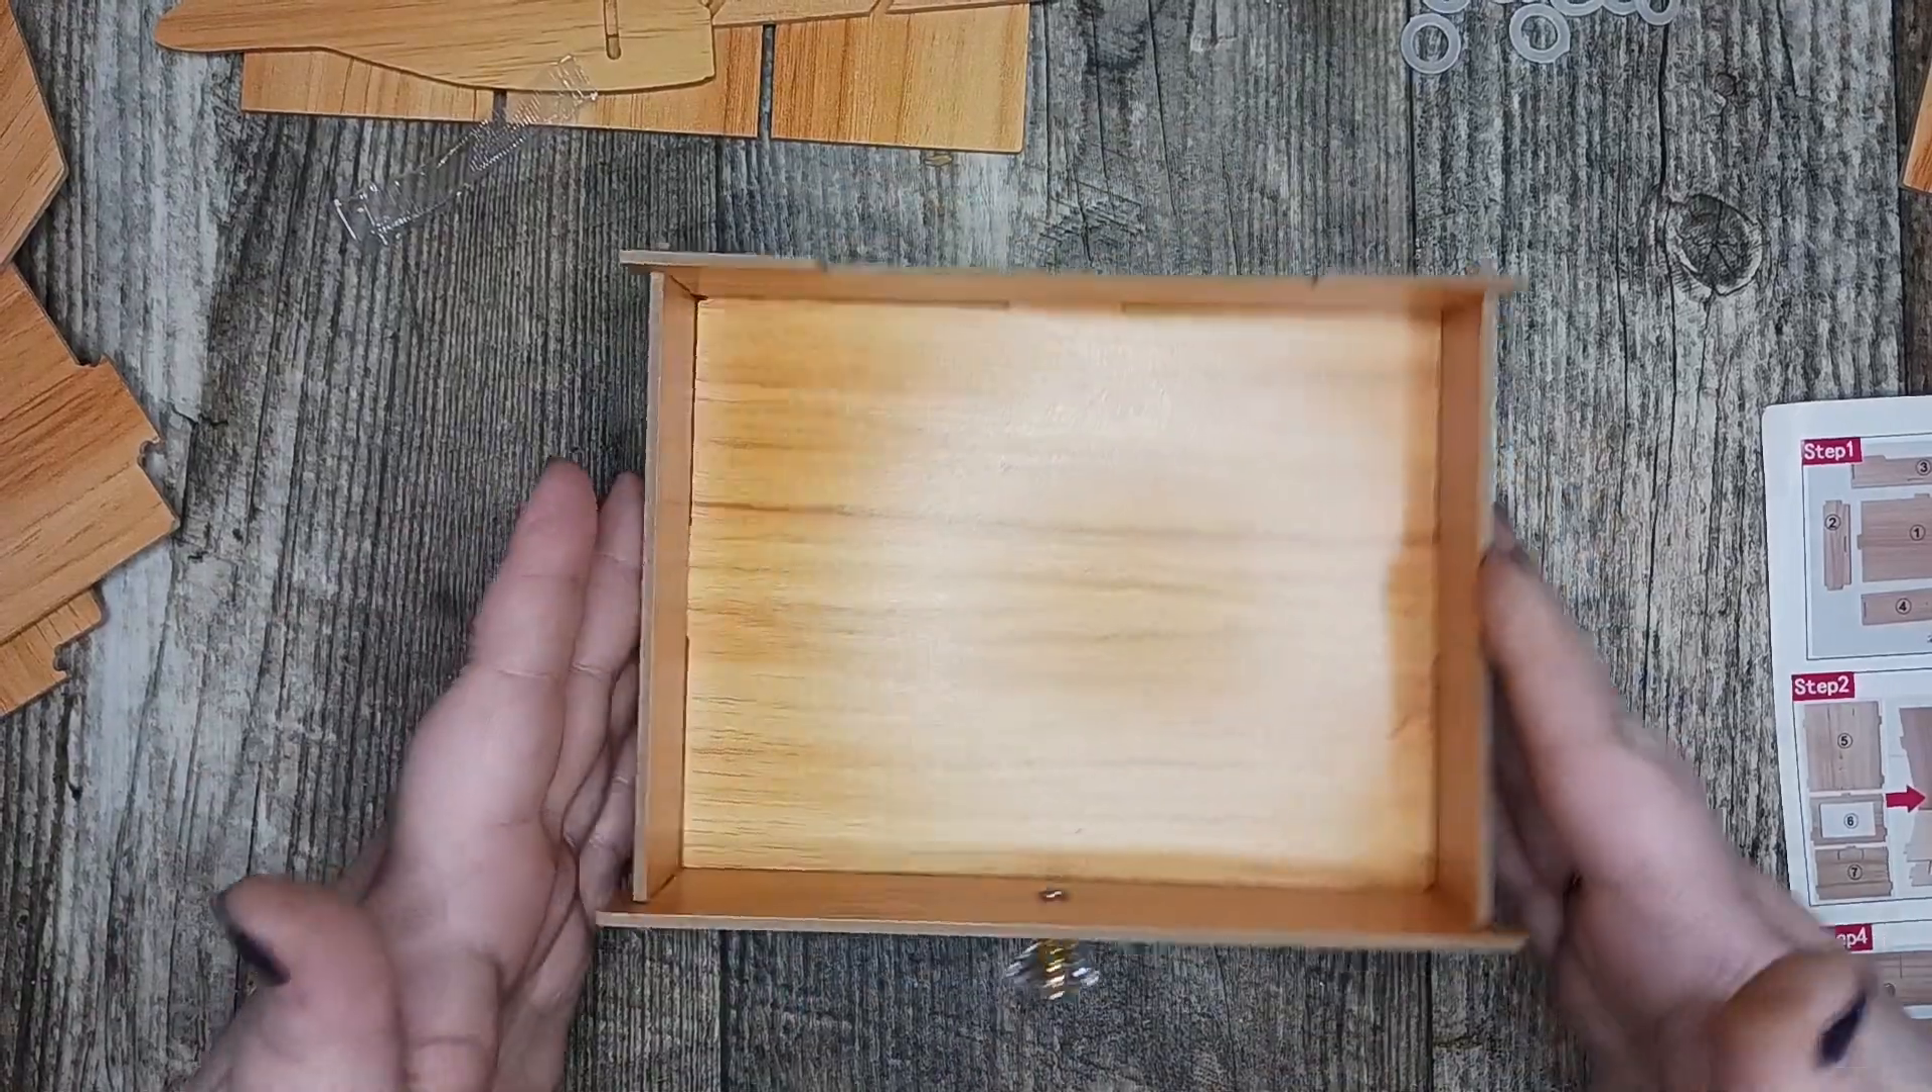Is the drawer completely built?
Yes.